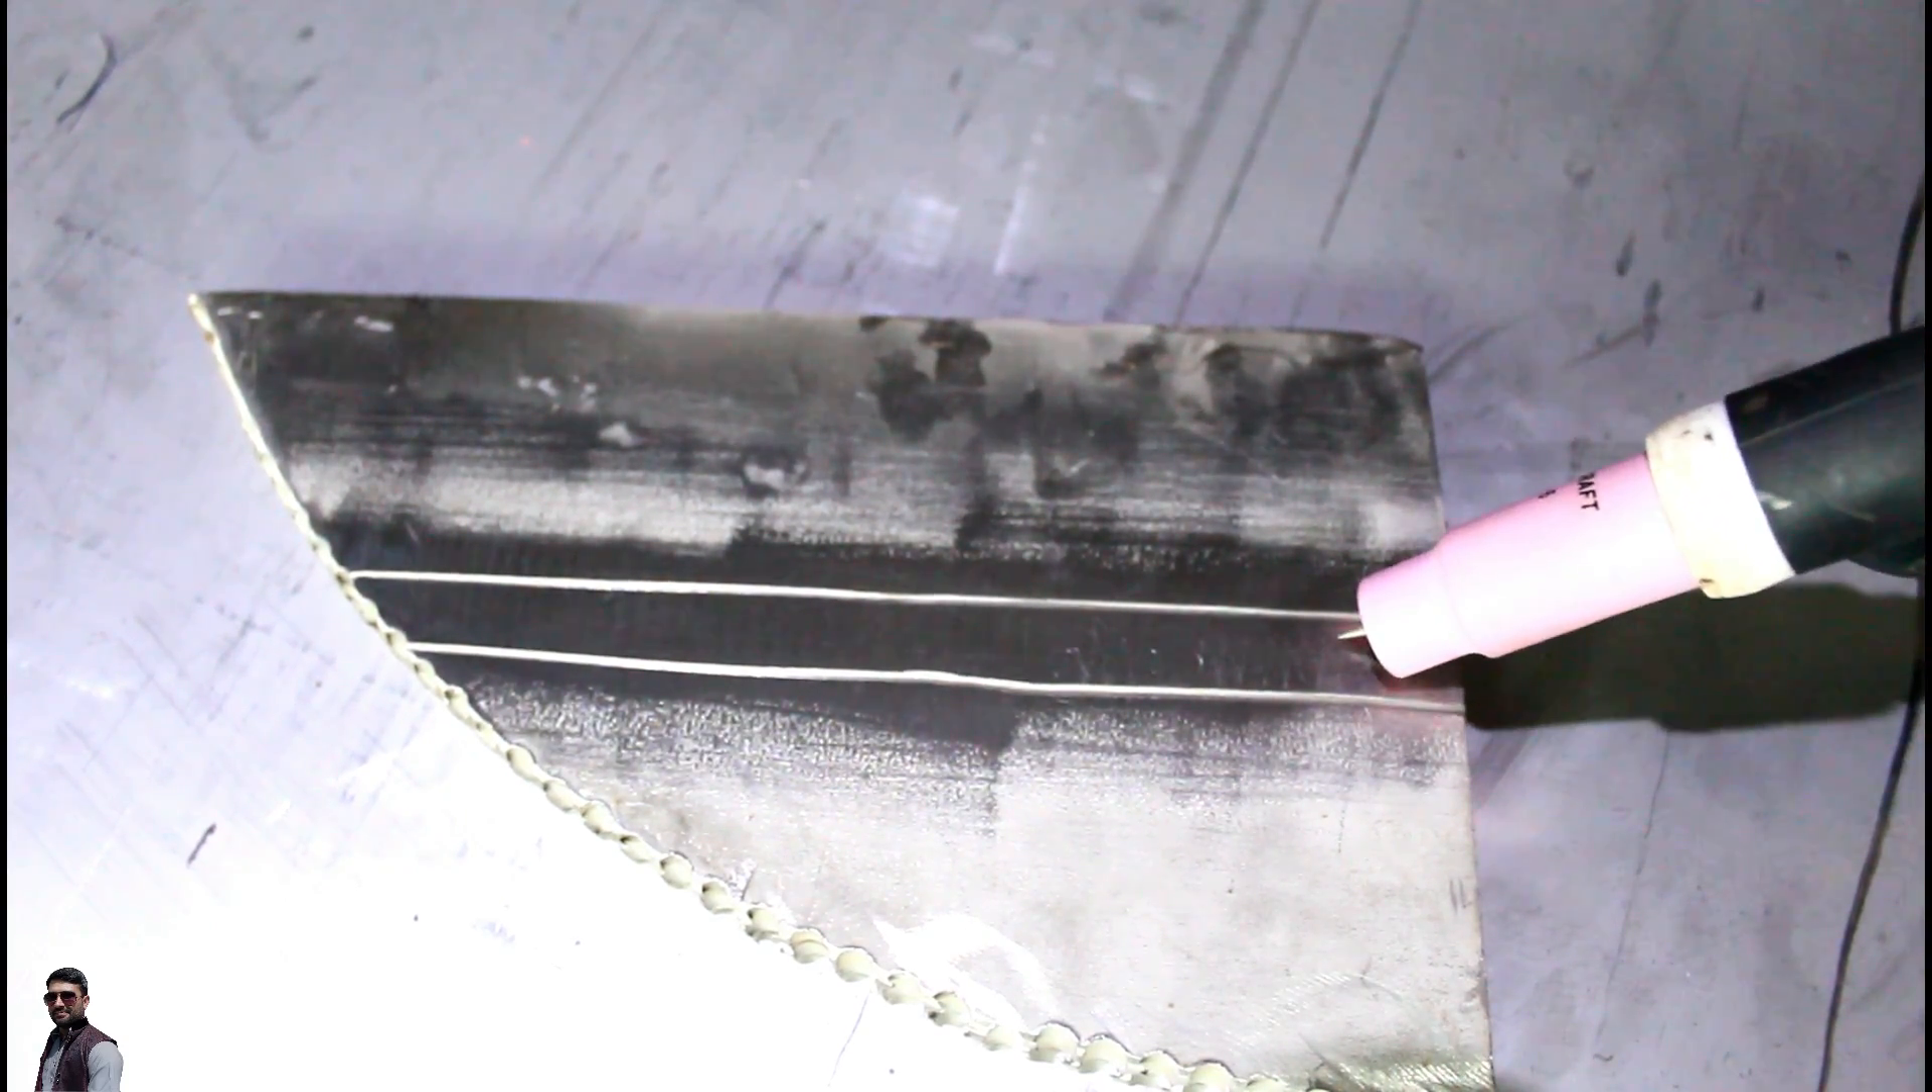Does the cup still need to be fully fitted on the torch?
No.